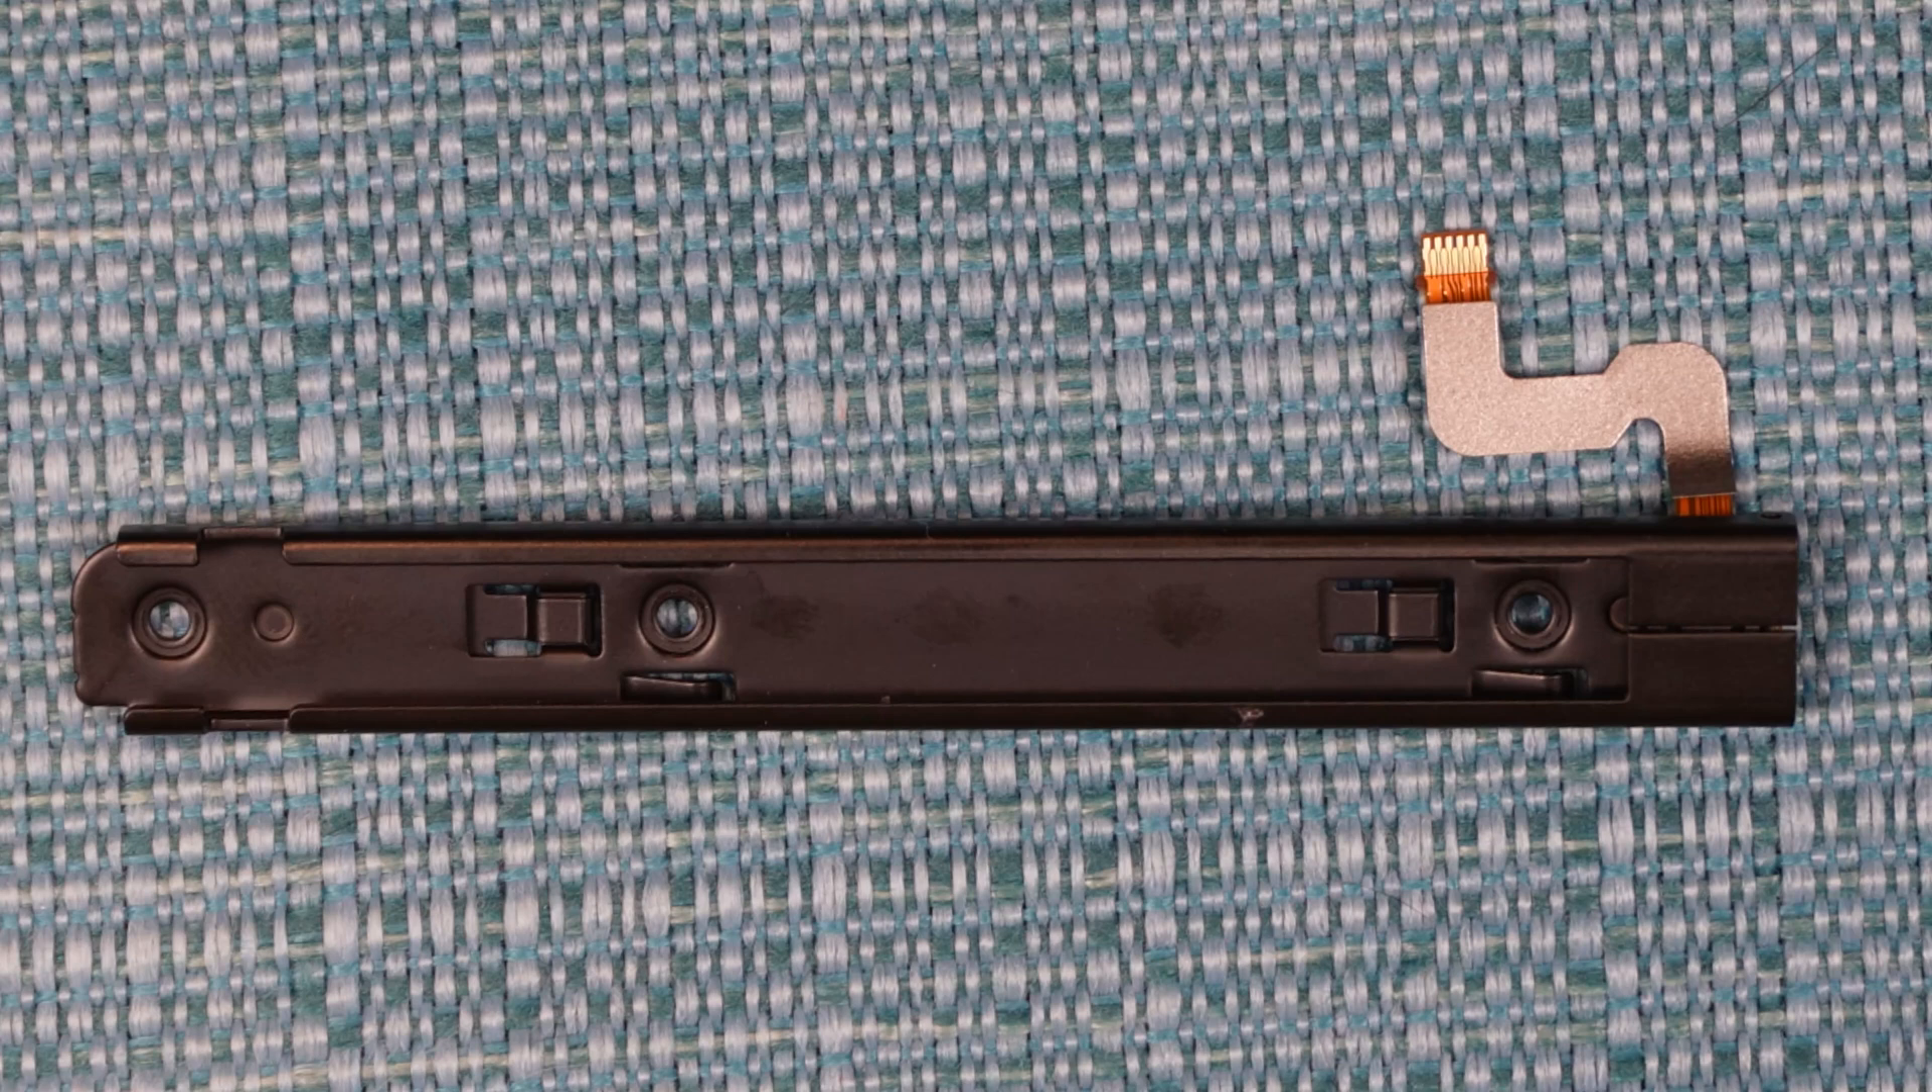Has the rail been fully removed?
Yes.